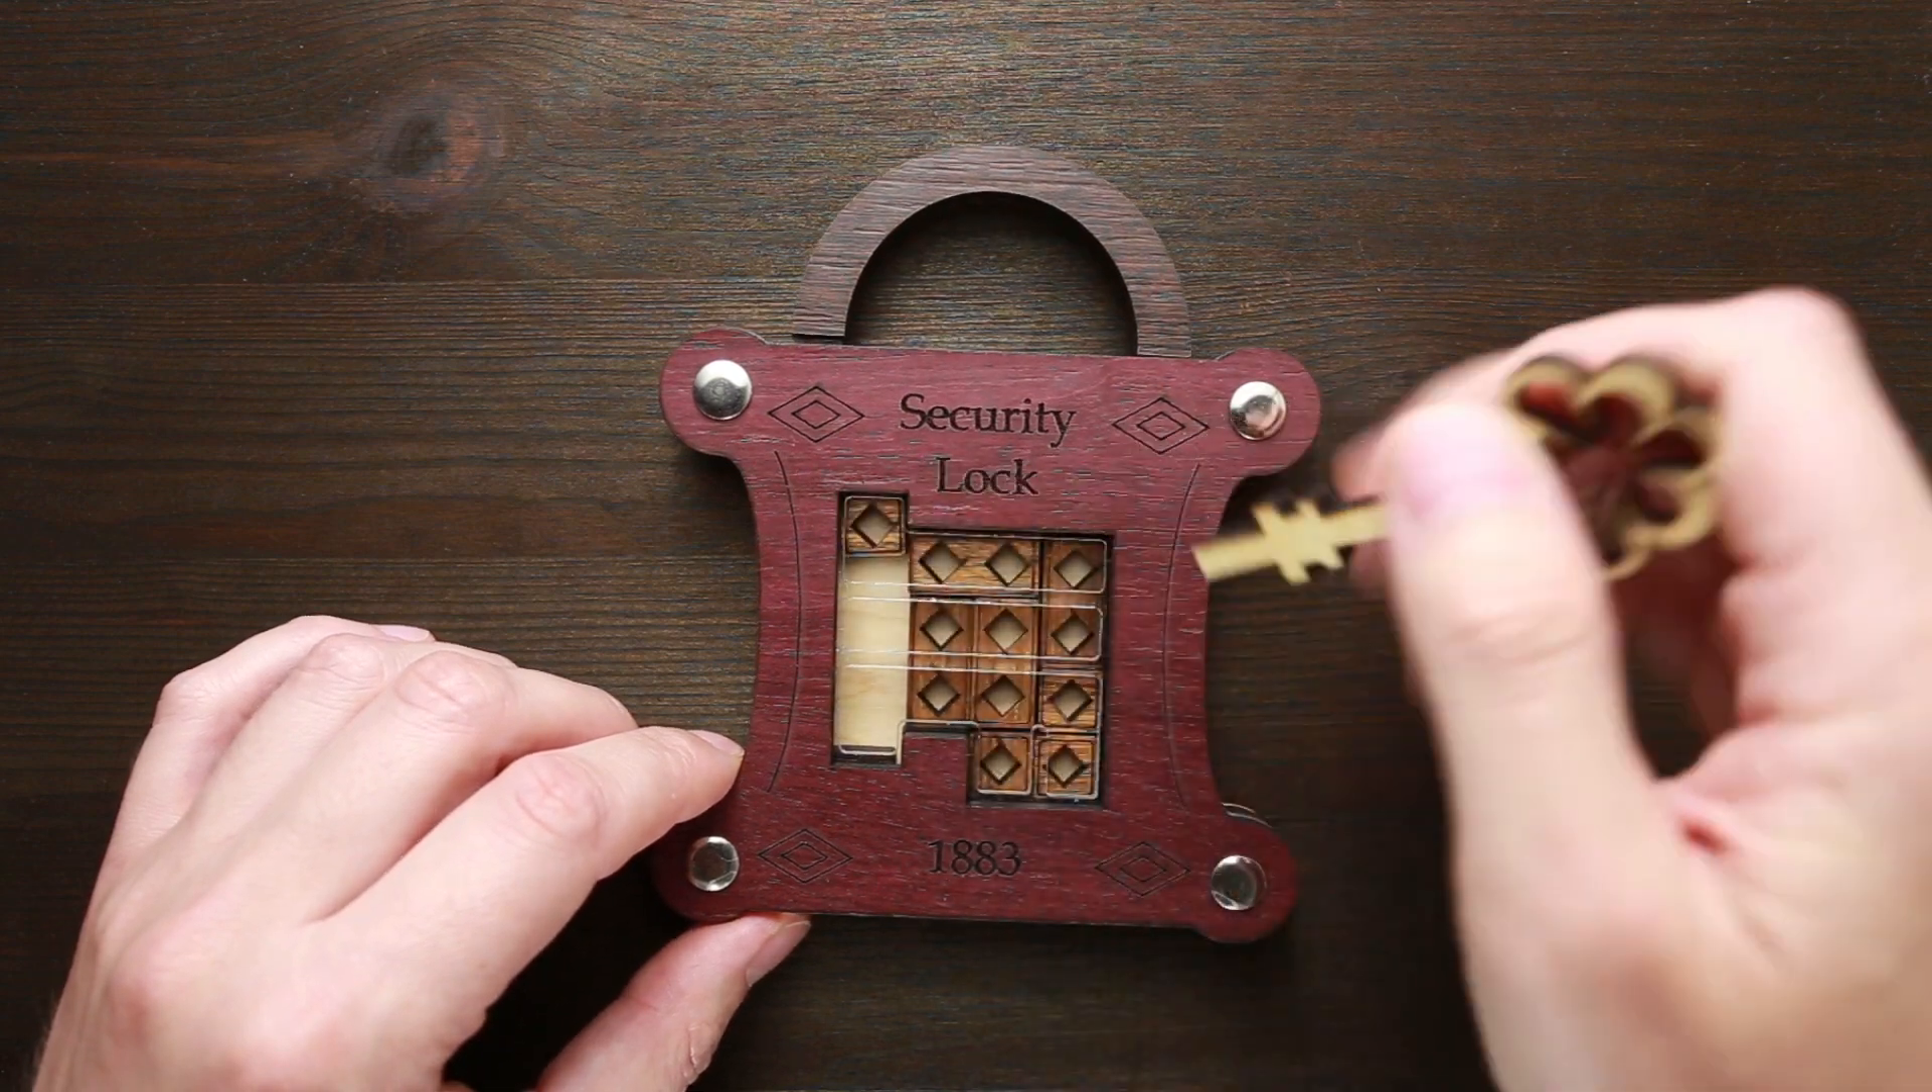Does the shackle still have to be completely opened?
Yes.